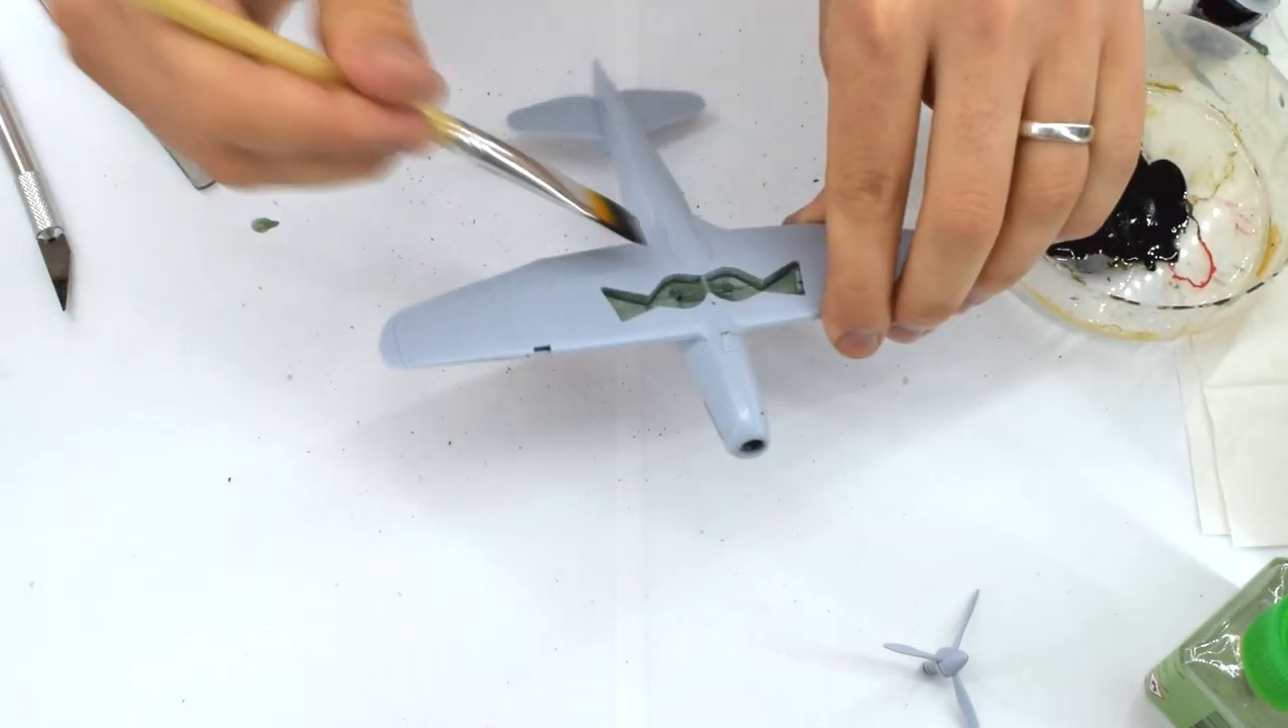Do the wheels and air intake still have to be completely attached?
Yes.